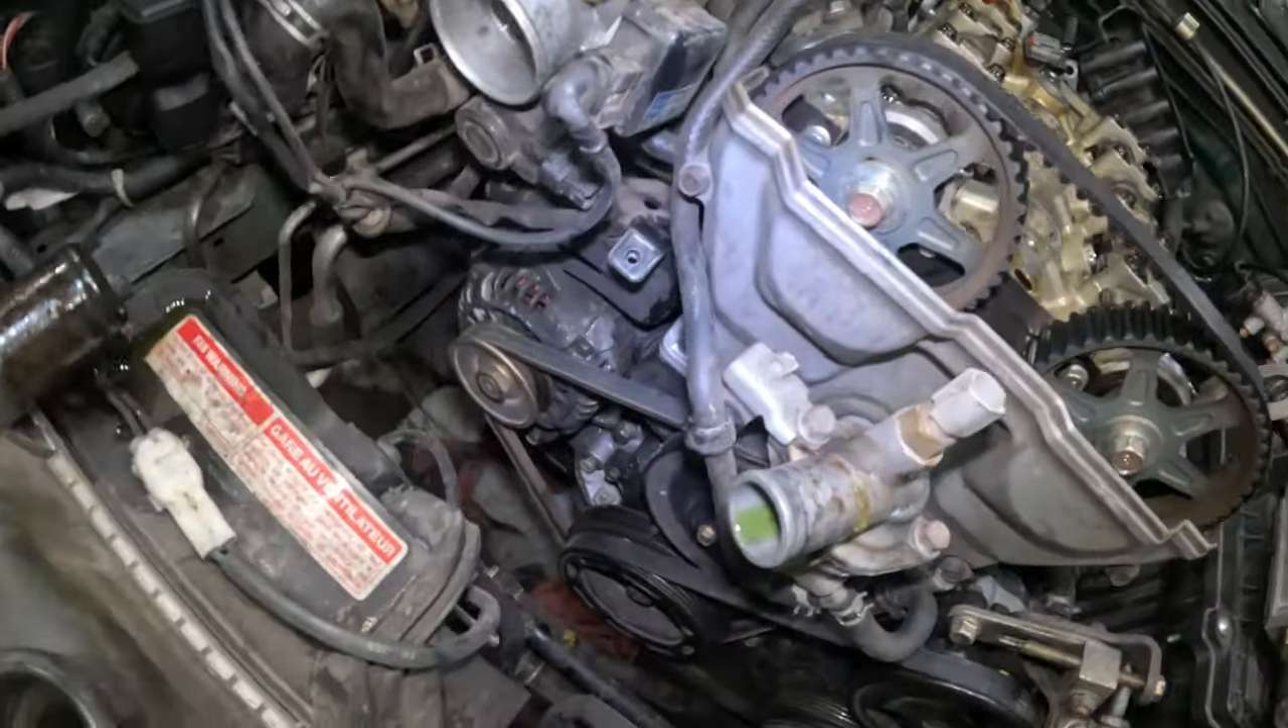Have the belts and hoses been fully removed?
No.